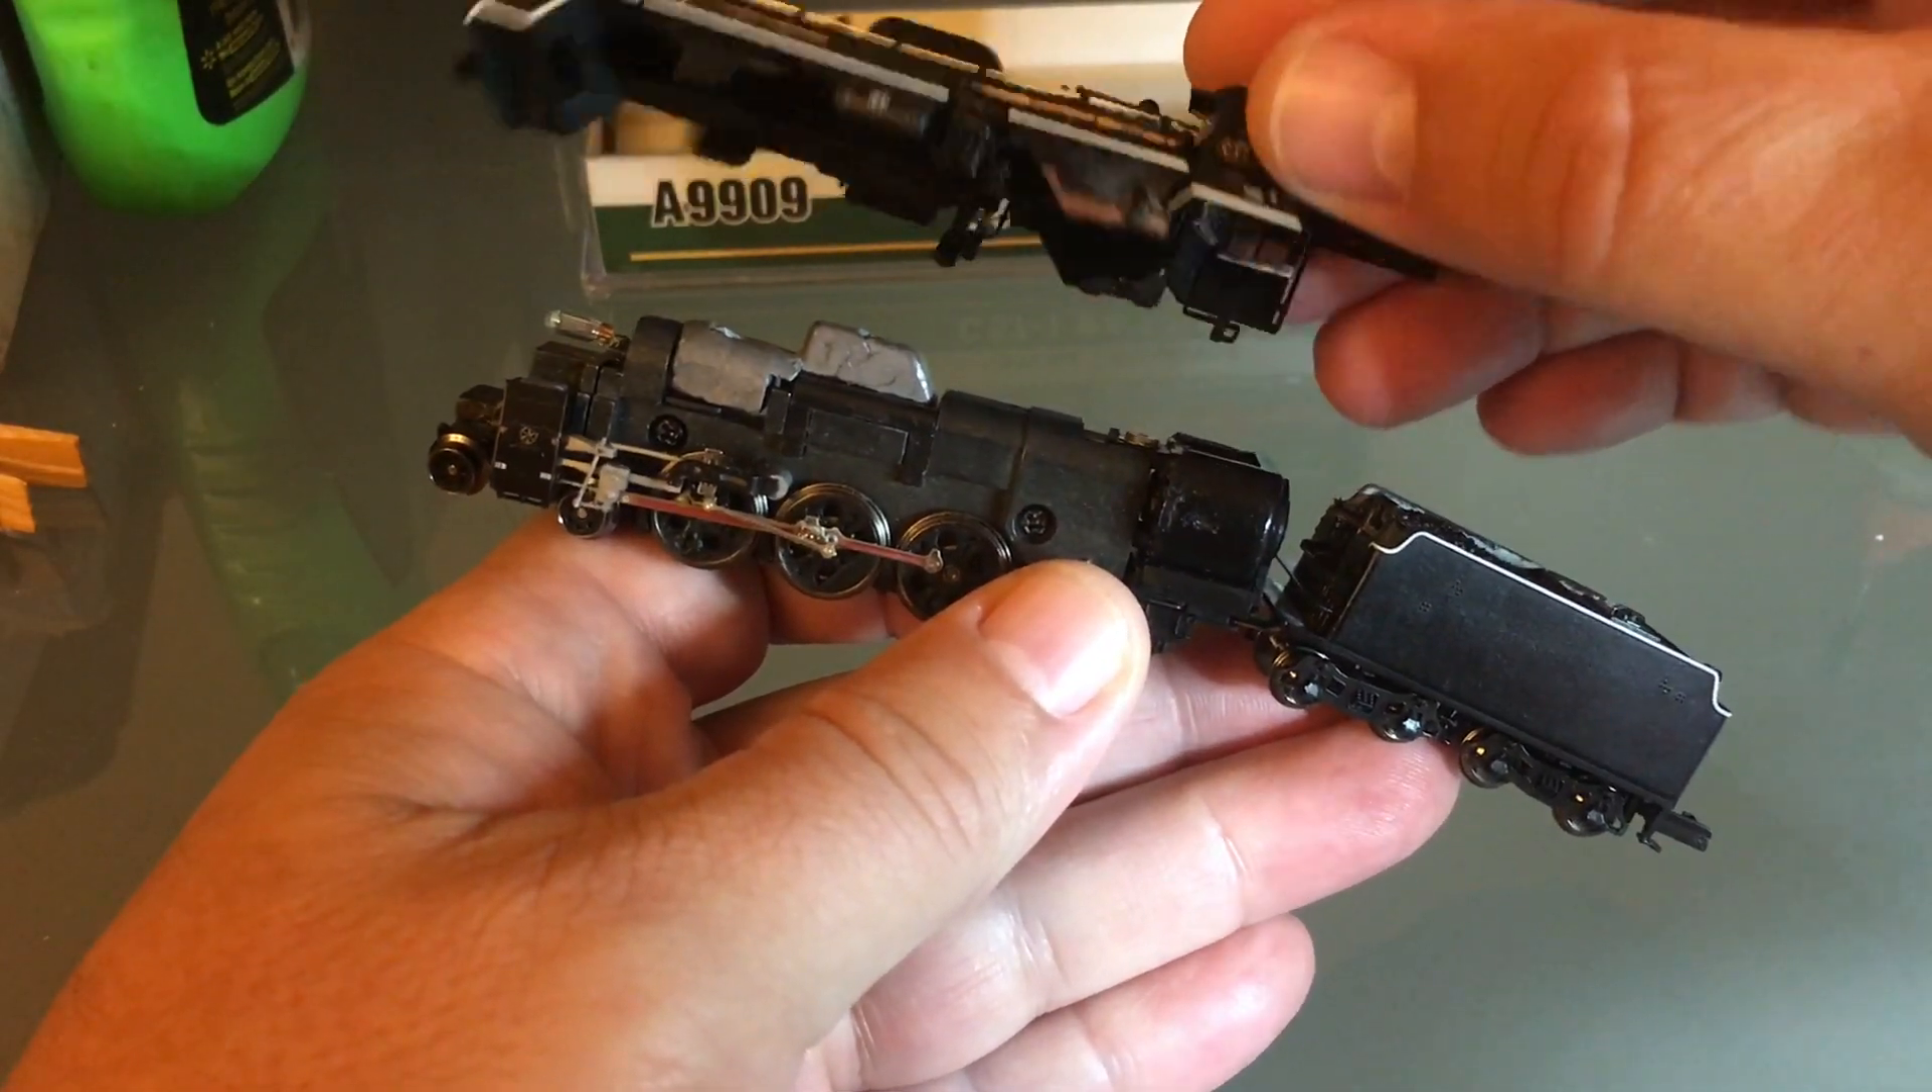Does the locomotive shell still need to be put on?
Yes.